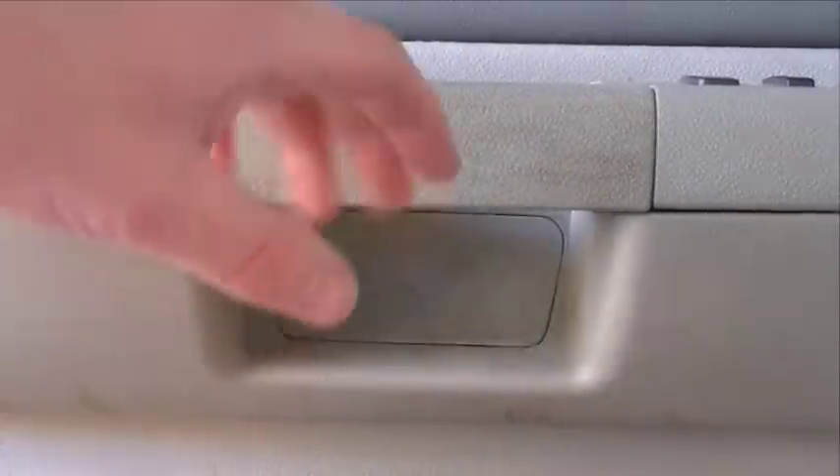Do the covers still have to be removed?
Yes.